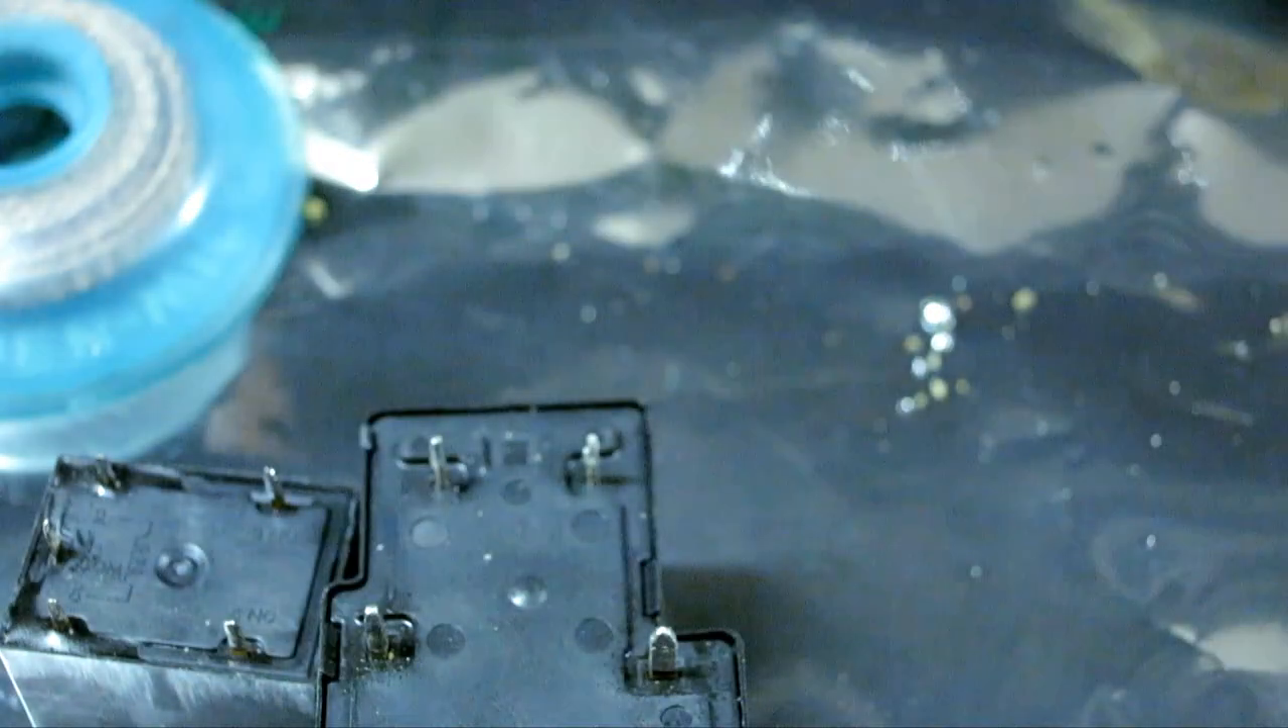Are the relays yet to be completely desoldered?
No.